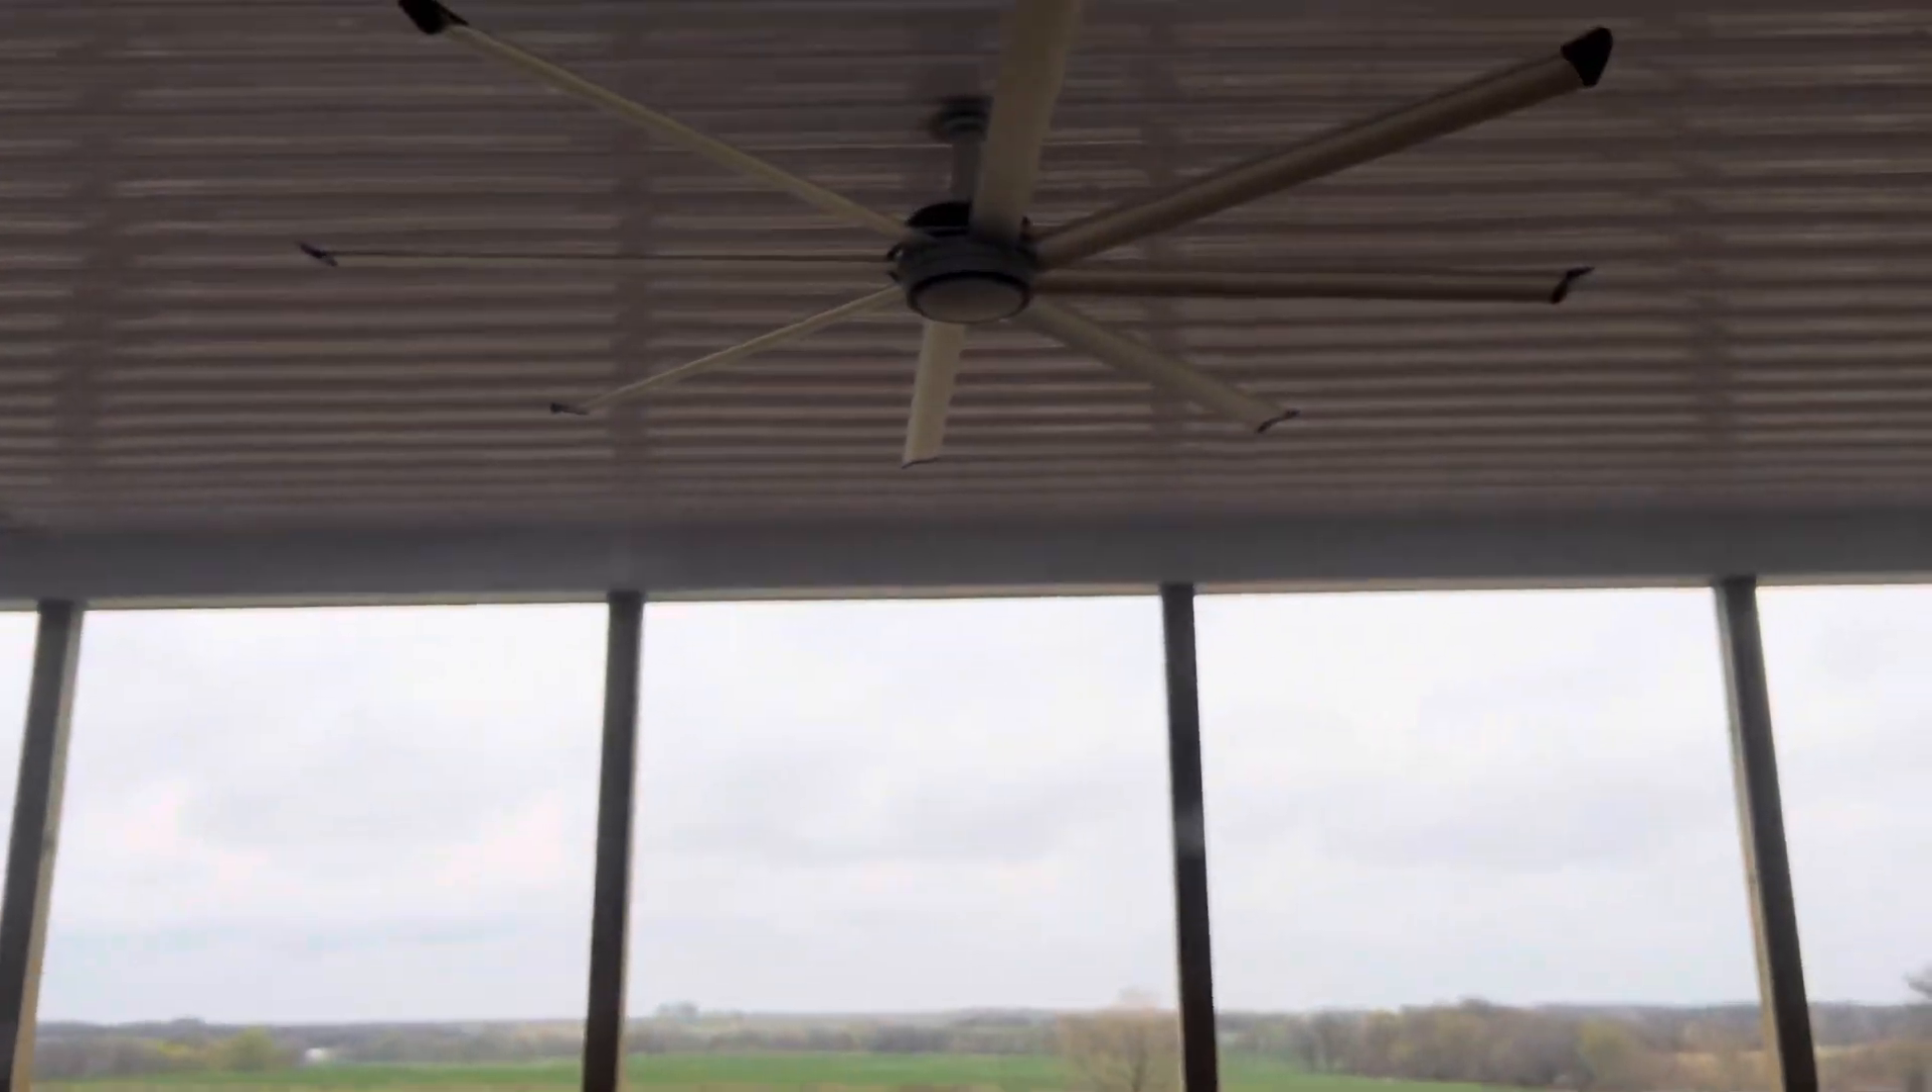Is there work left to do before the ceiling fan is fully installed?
No.